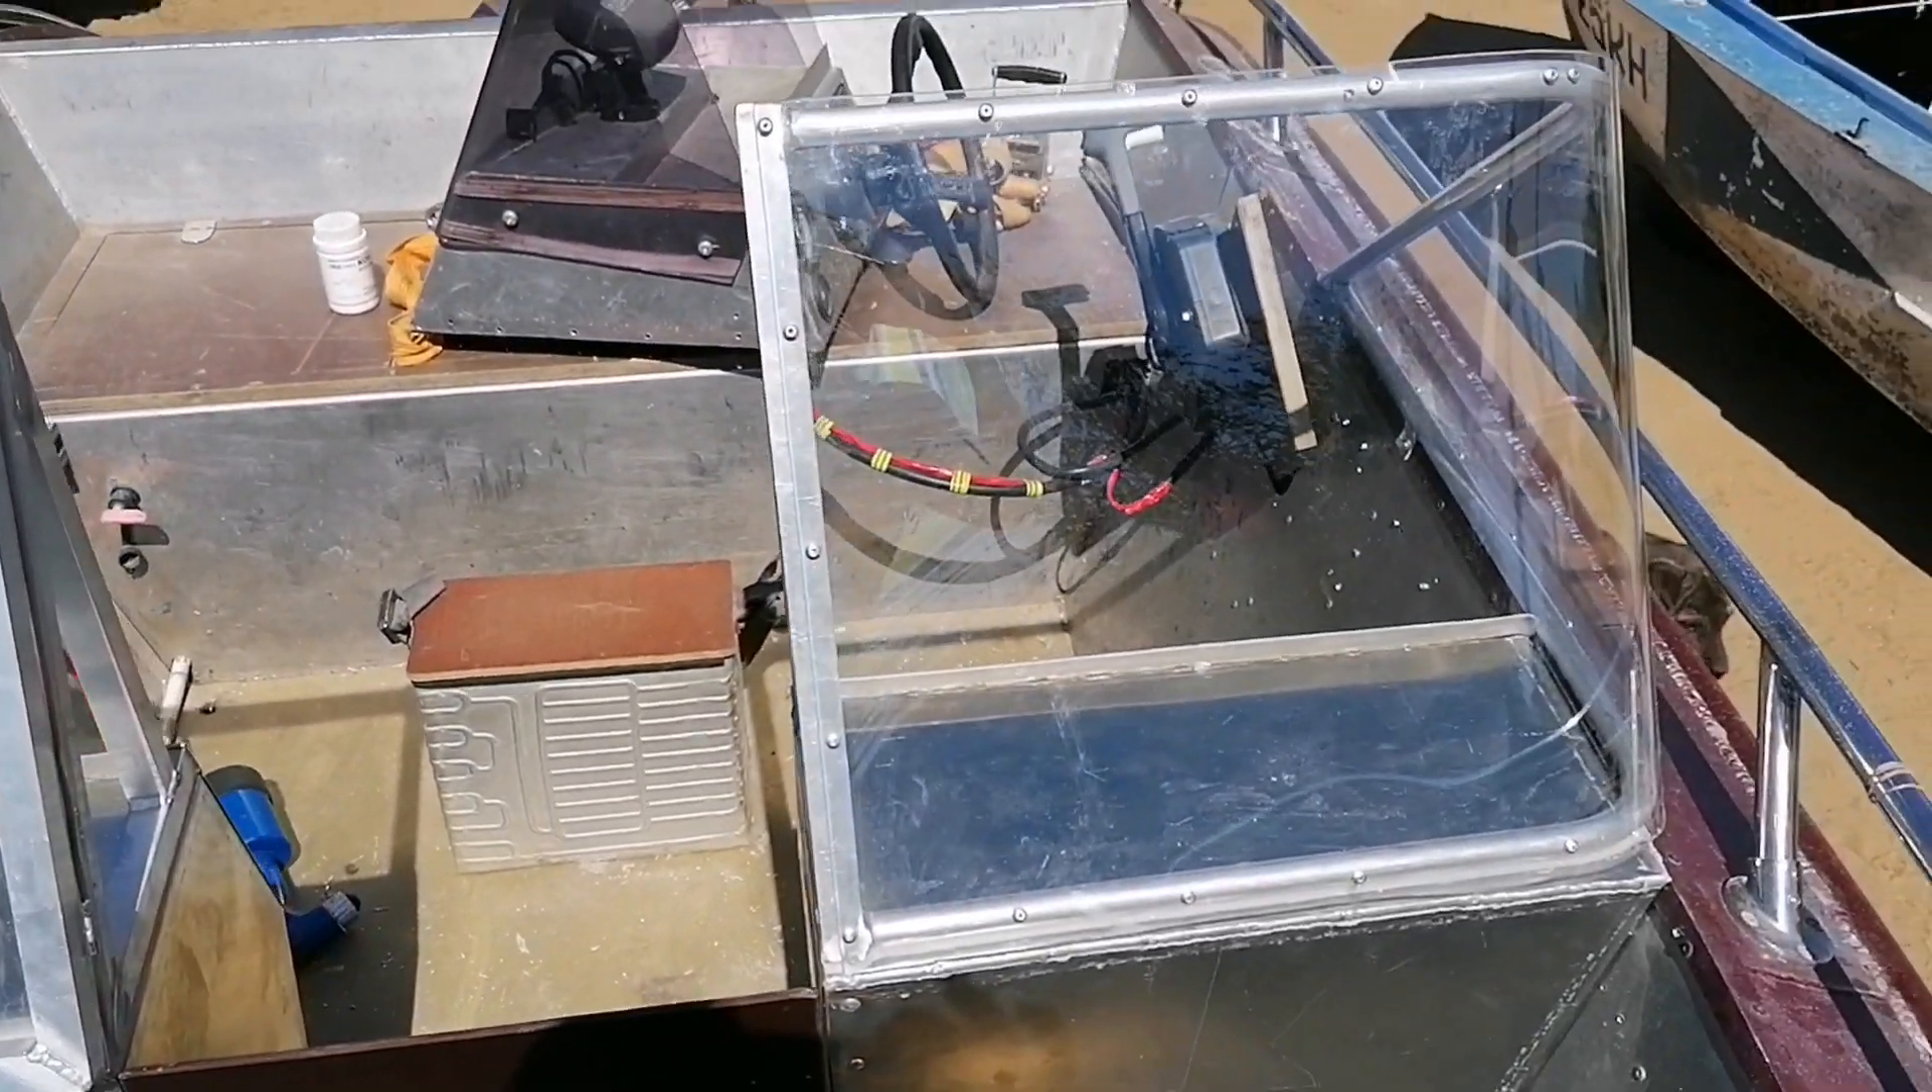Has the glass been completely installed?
Yes.